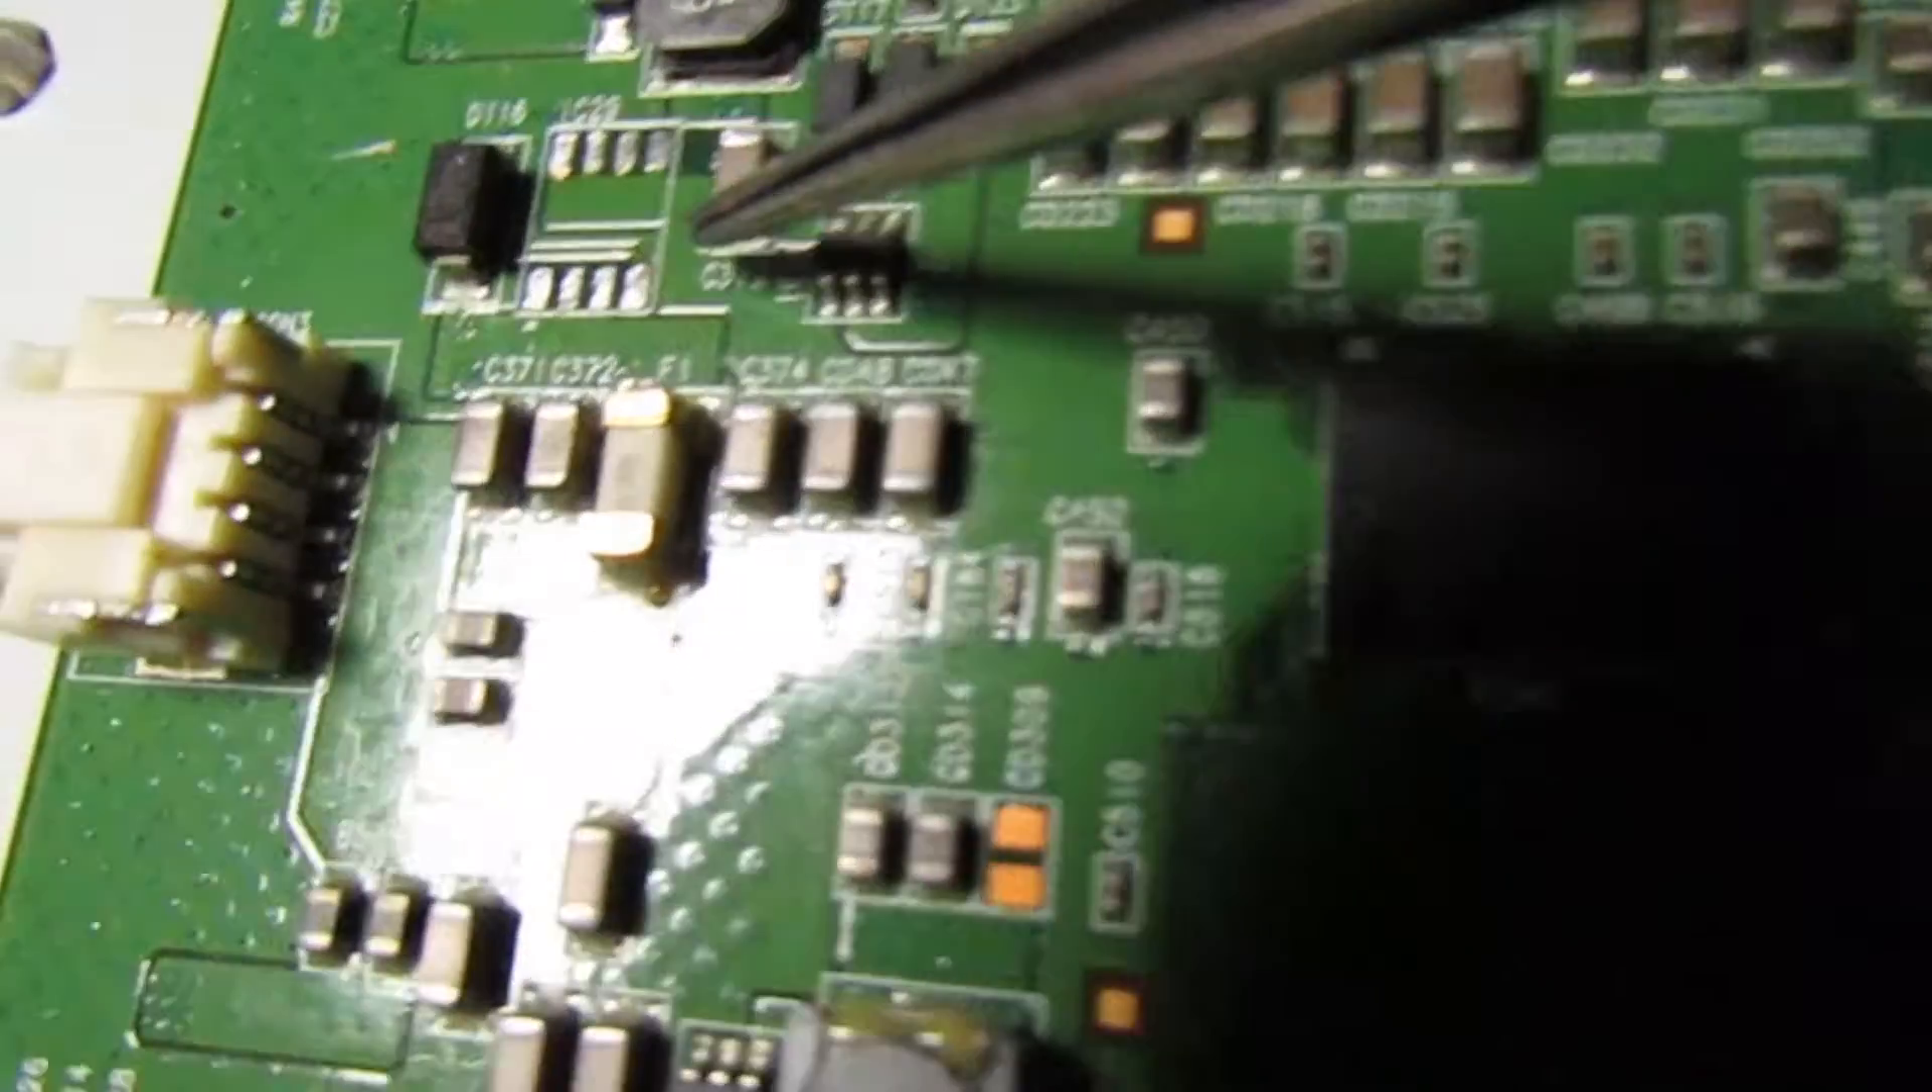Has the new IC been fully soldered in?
No.